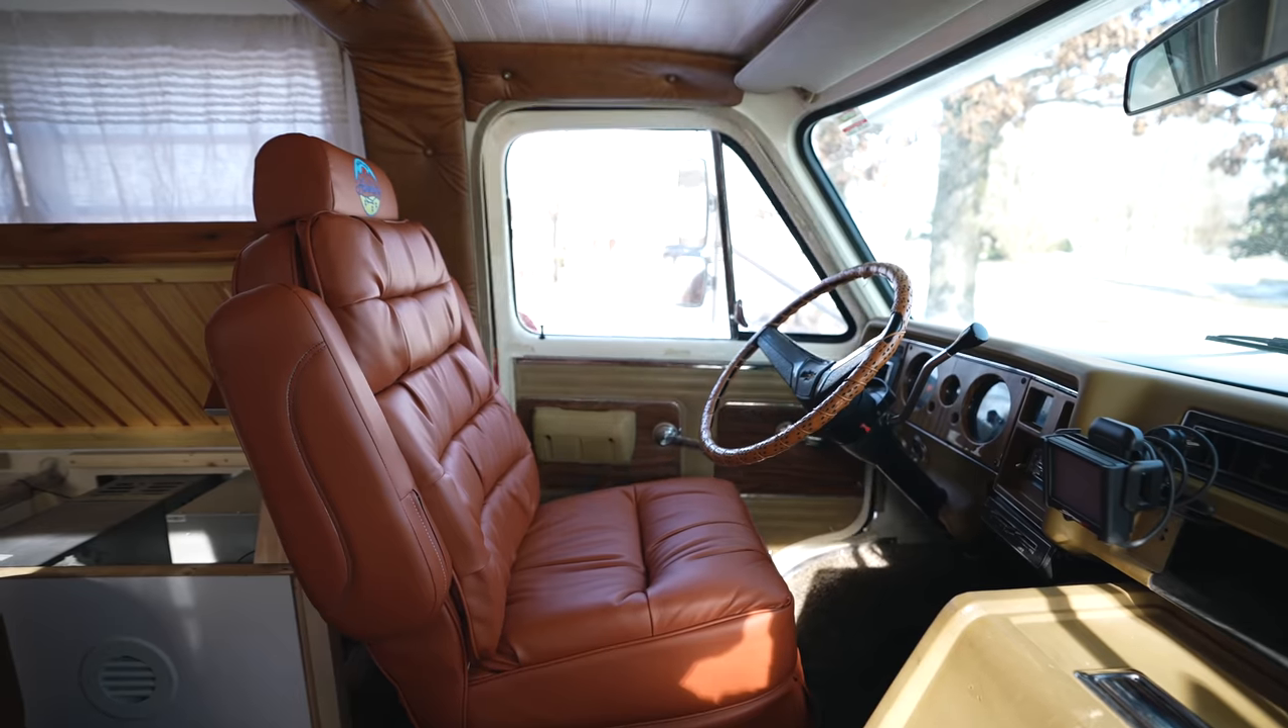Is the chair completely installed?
Yes.